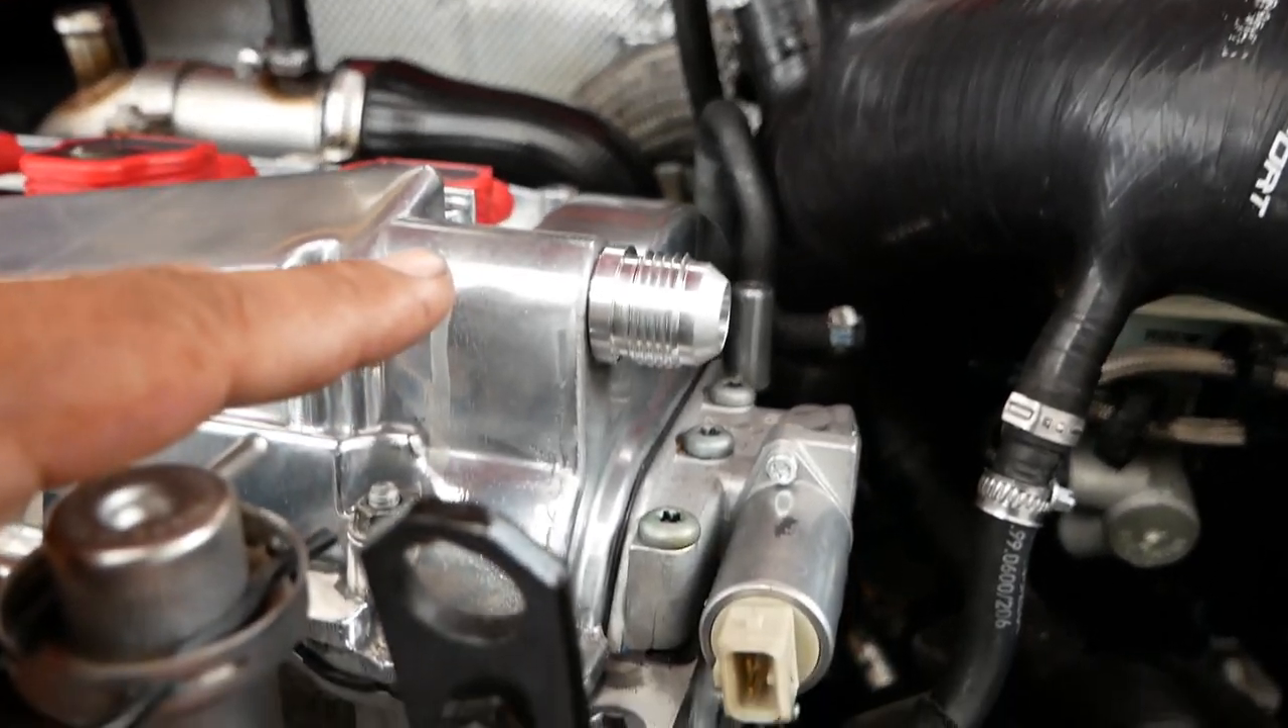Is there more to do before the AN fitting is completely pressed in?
No.